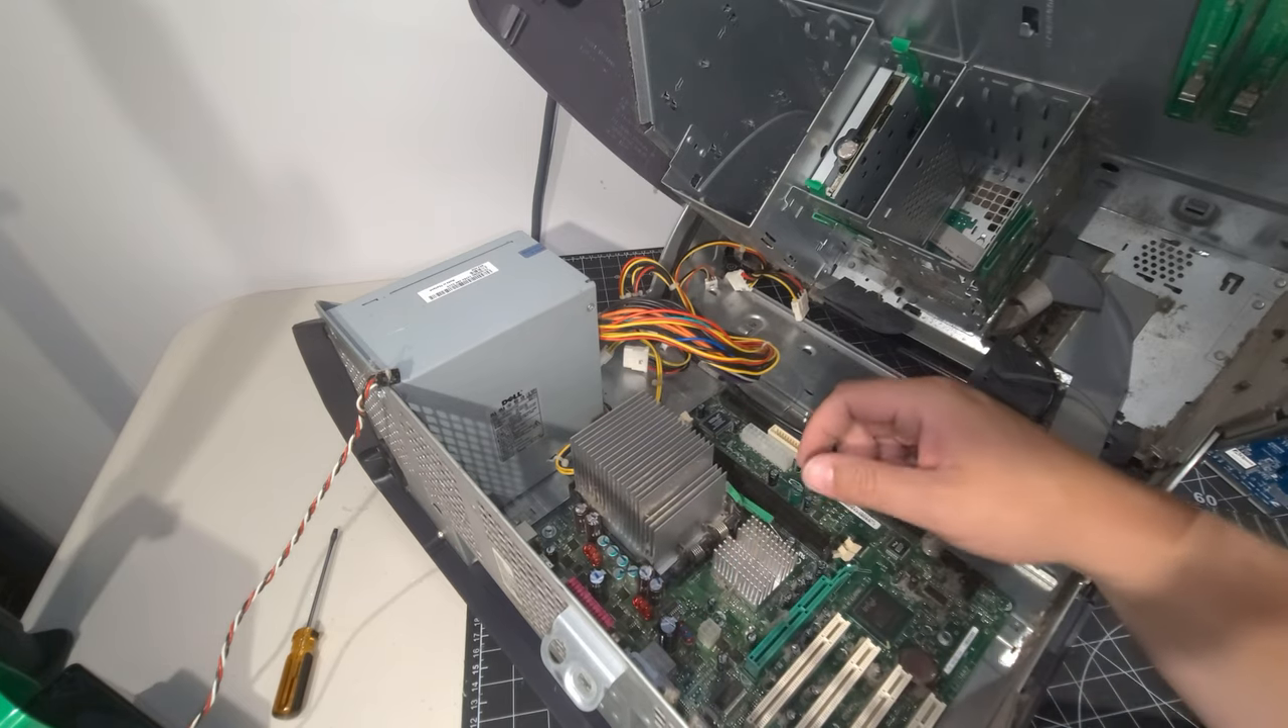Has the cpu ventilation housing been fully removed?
Yes.